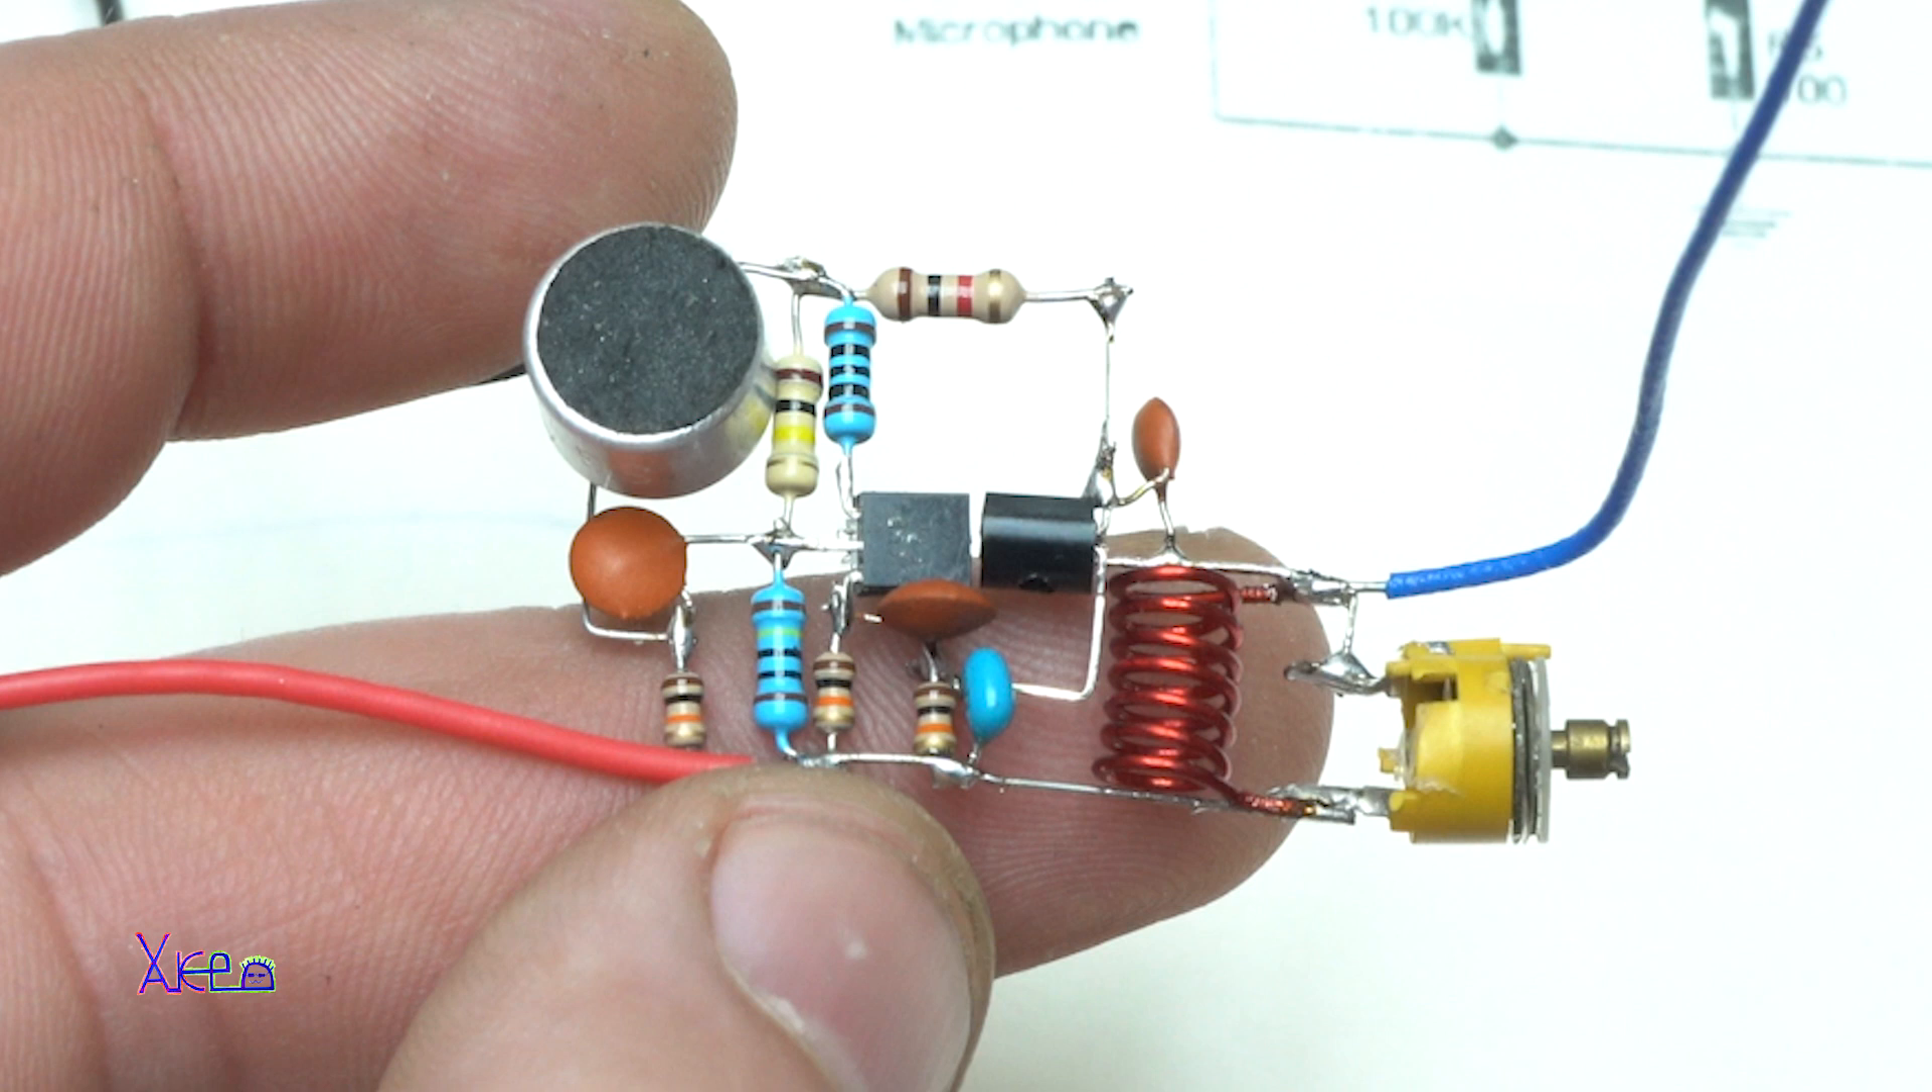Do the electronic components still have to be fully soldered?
No.